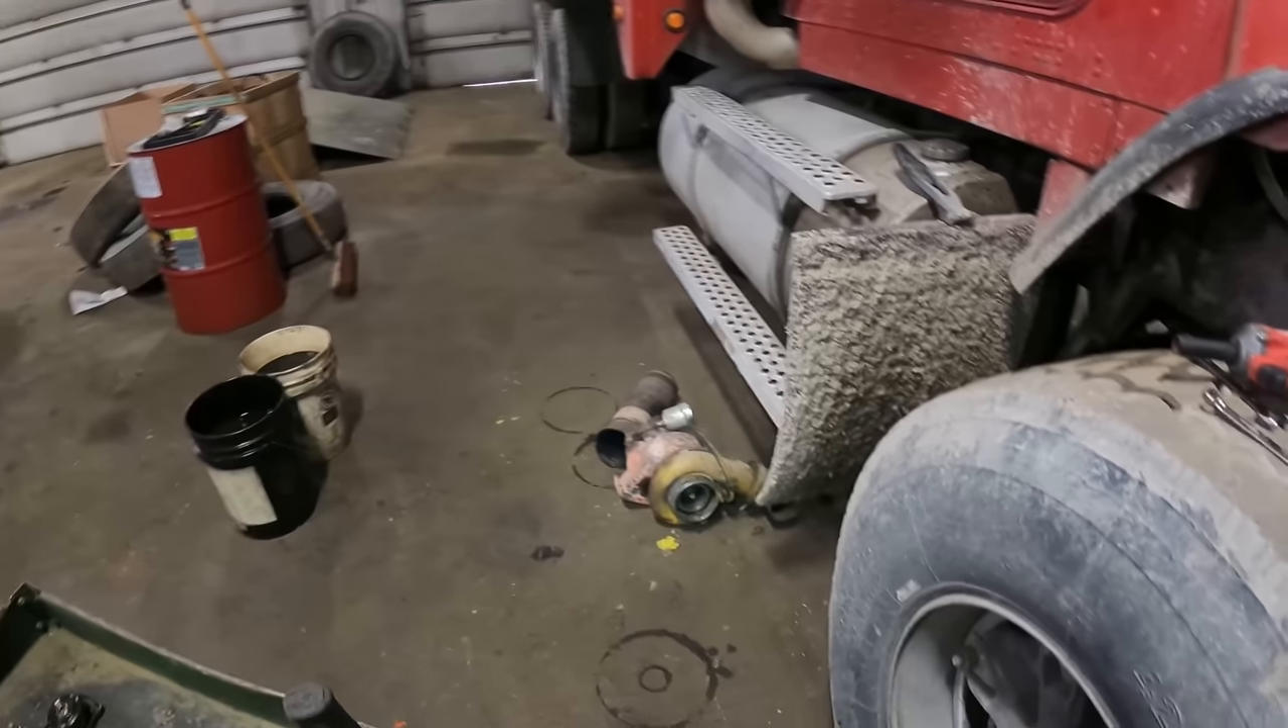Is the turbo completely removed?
Yes.